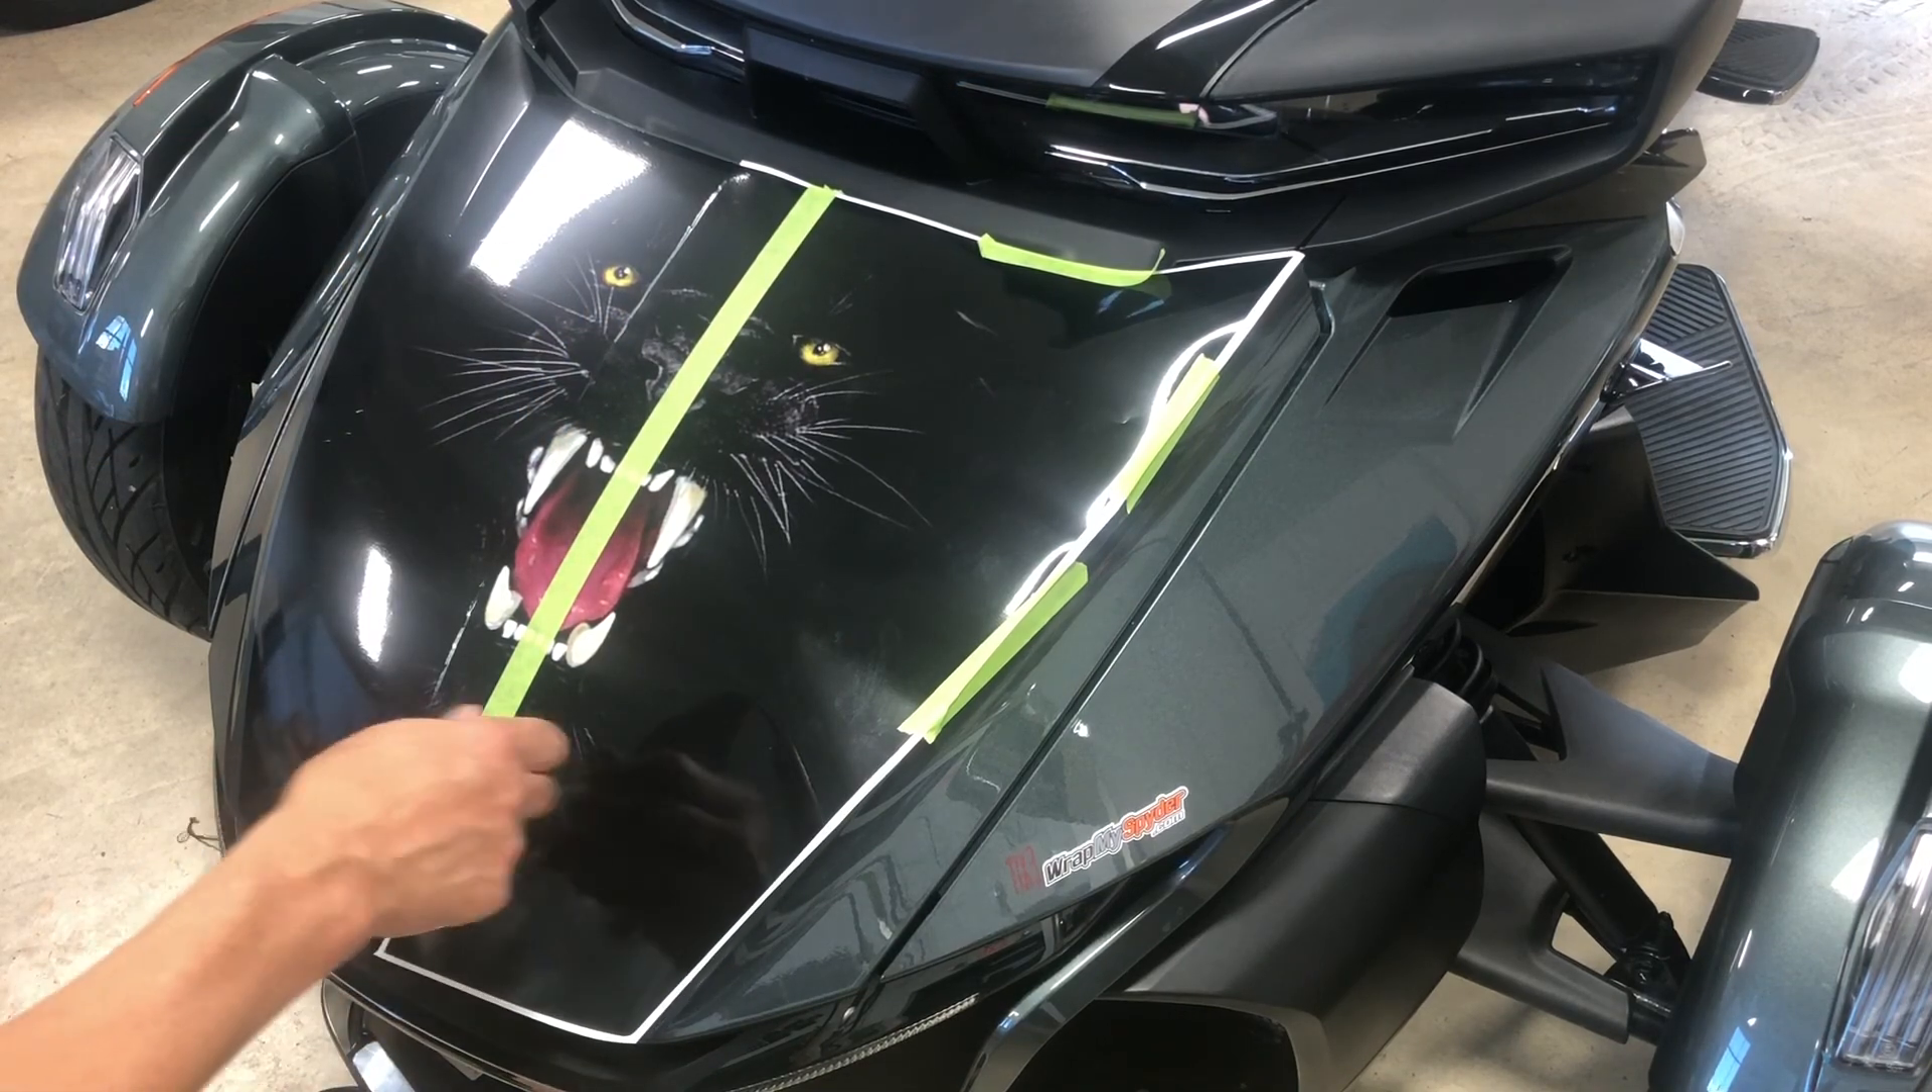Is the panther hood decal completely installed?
No.